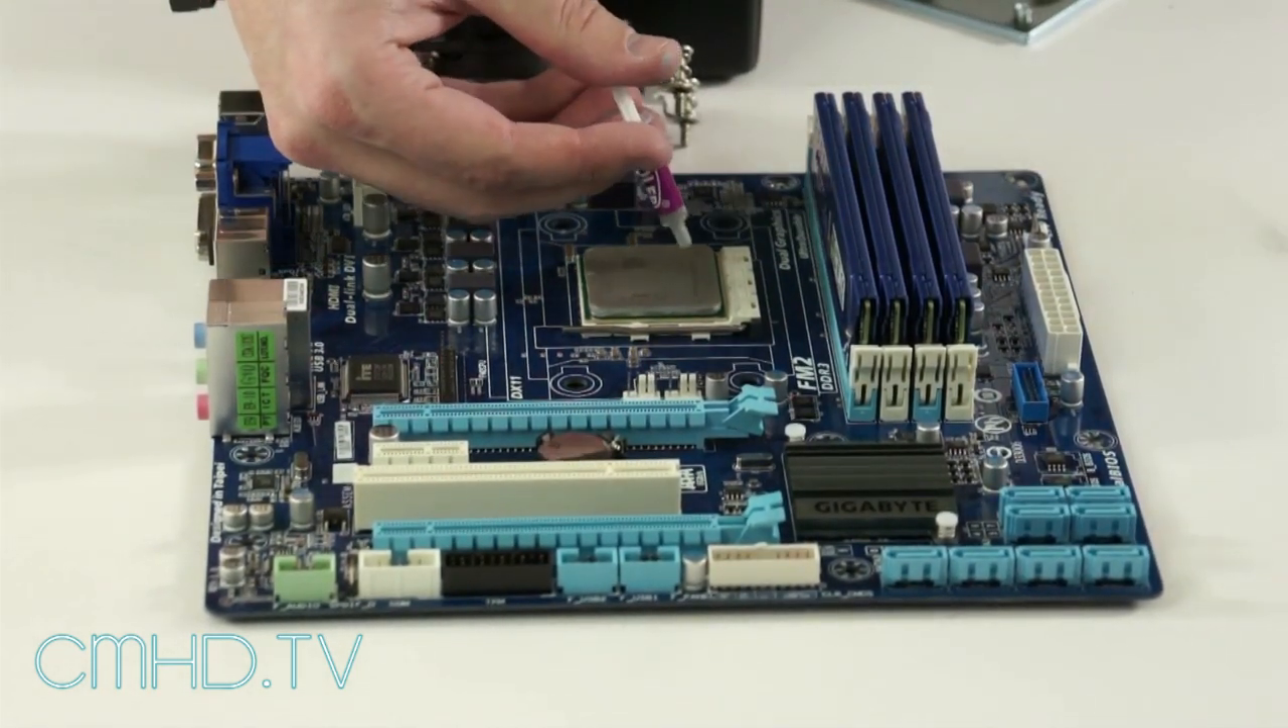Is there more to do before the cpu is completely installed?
No.